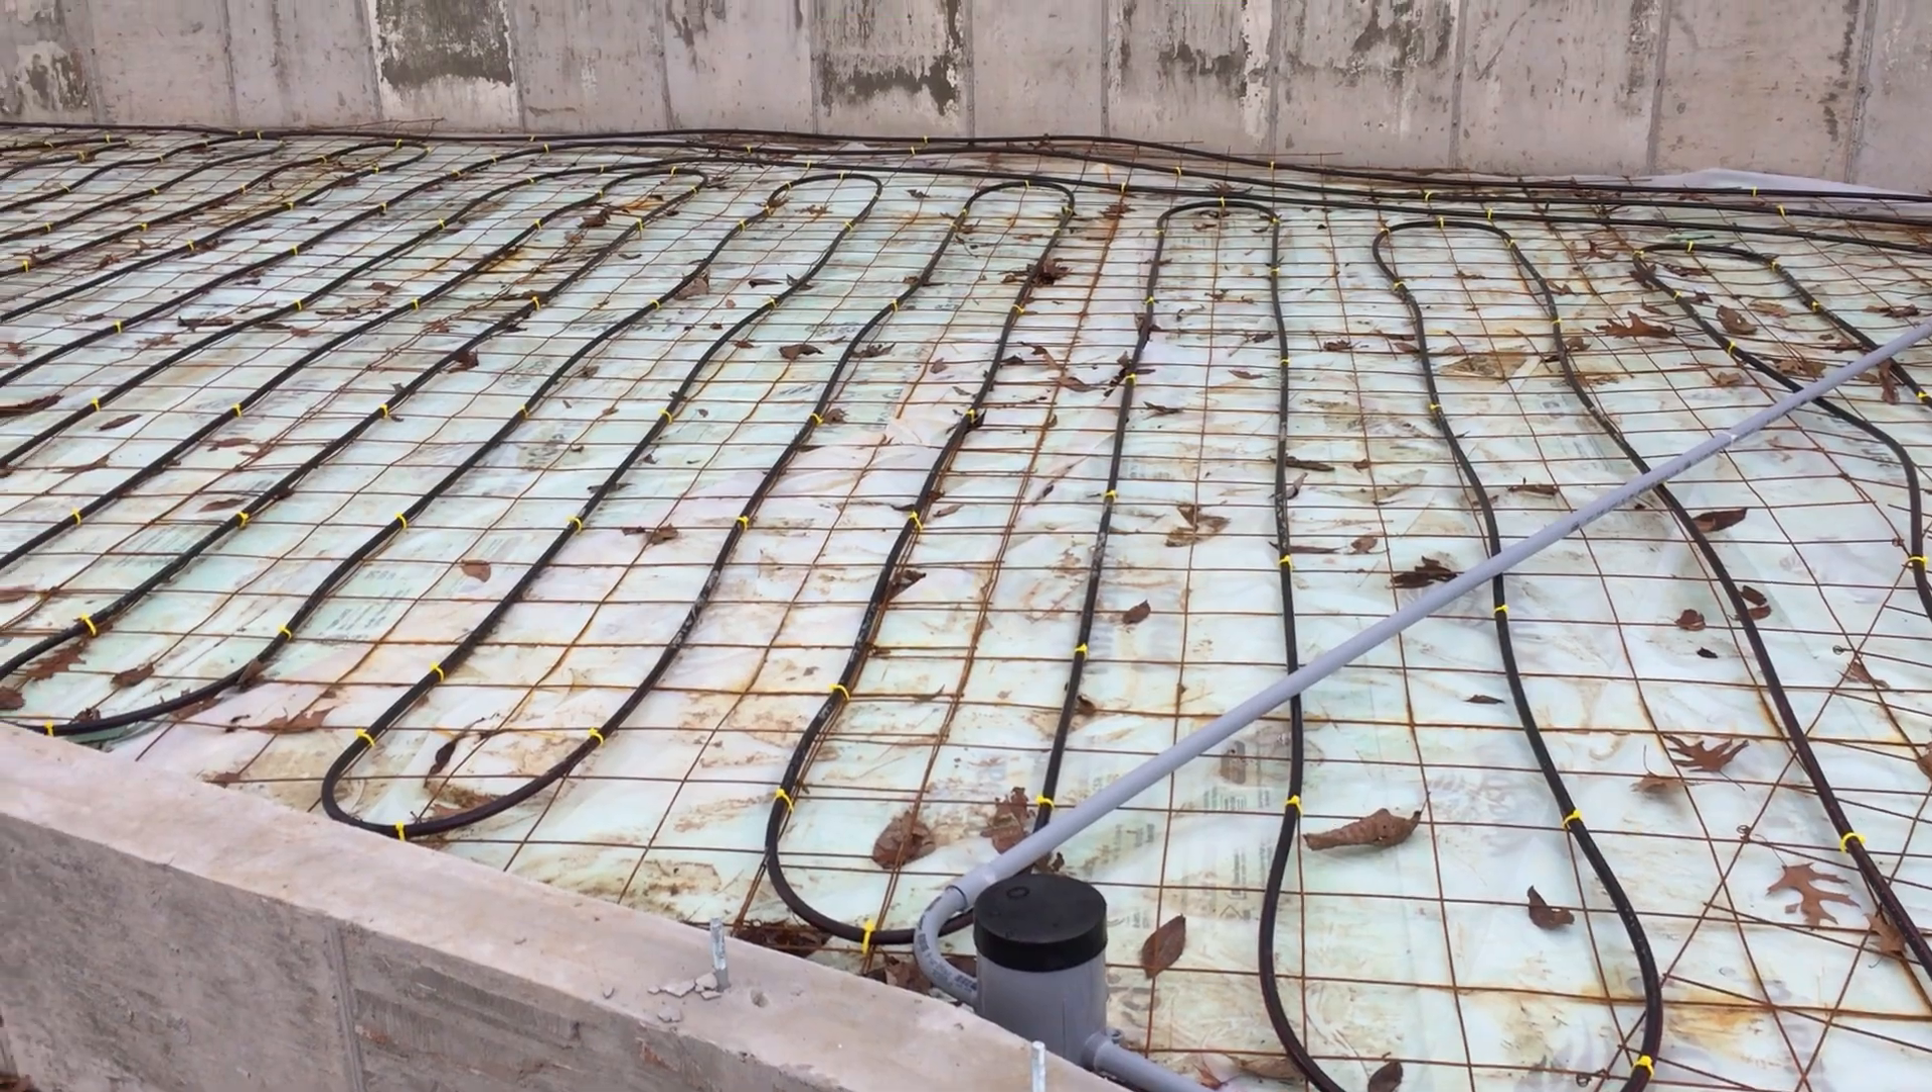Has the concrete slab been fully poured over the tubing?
No.